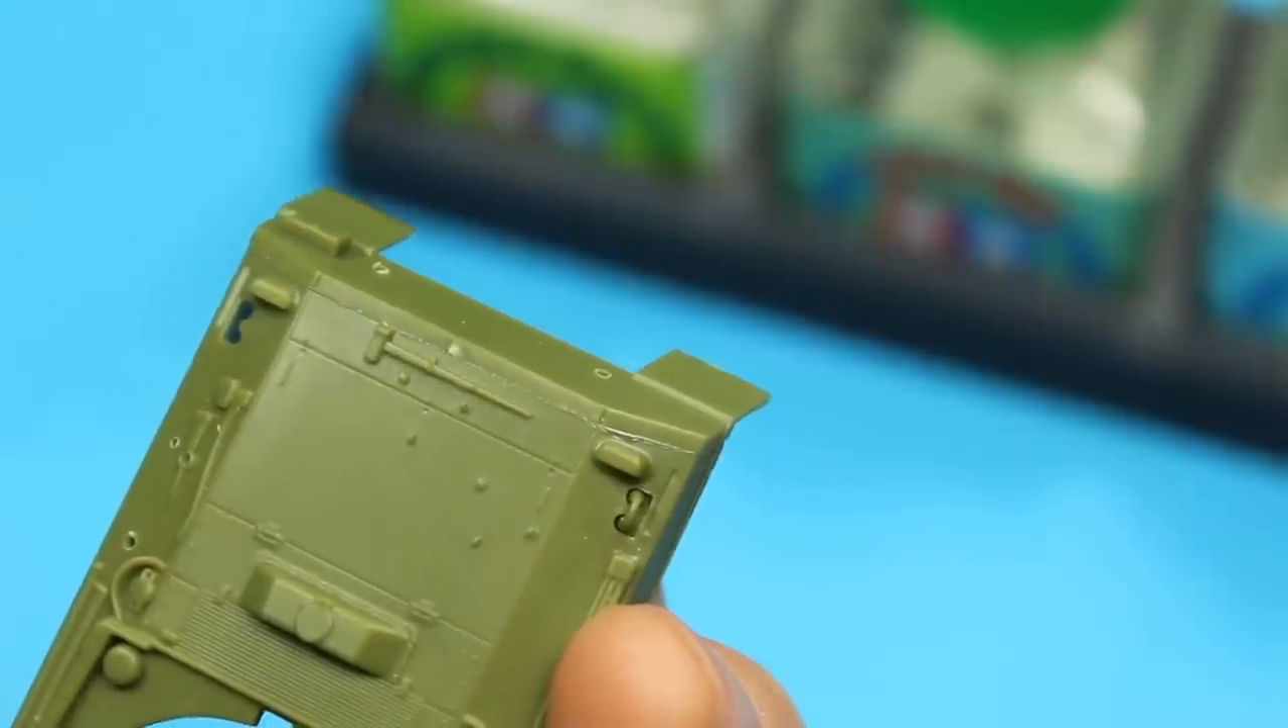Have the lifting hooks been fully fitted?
No.